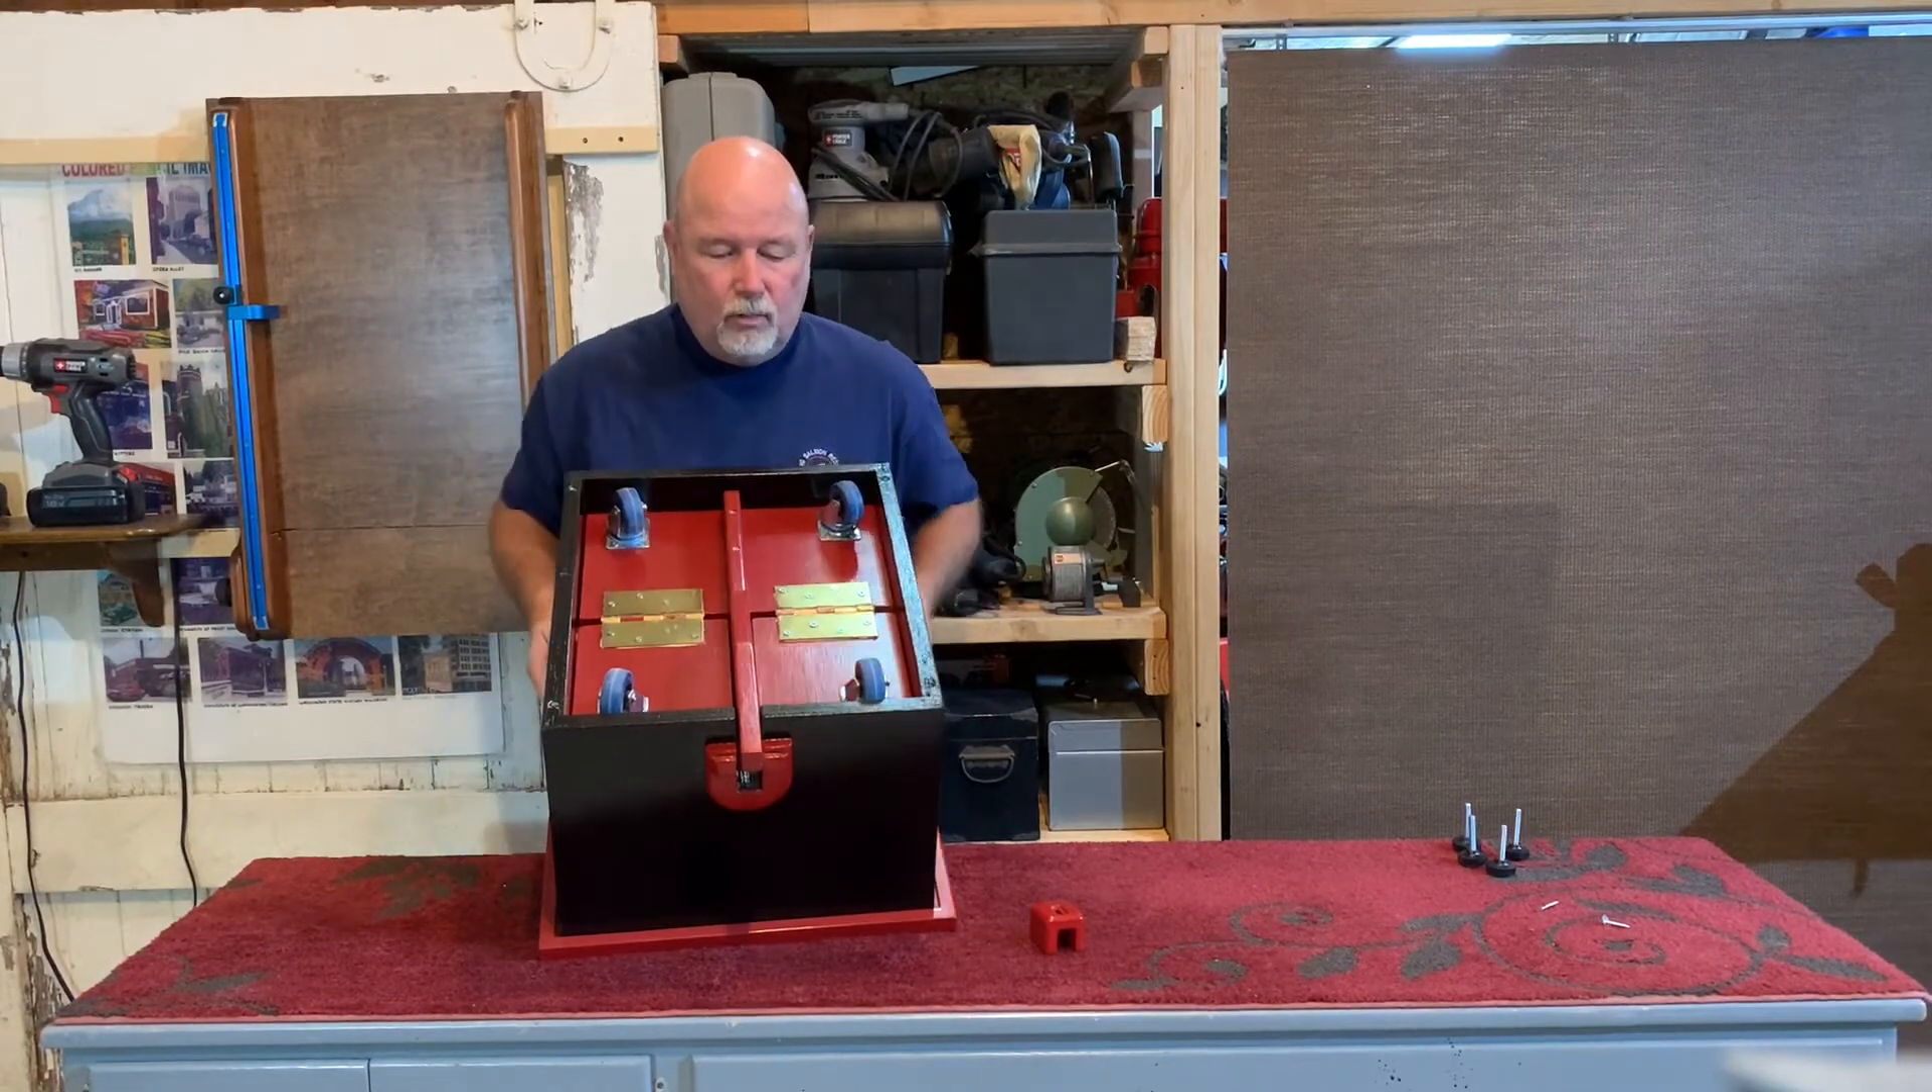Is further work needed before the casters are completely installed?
No.